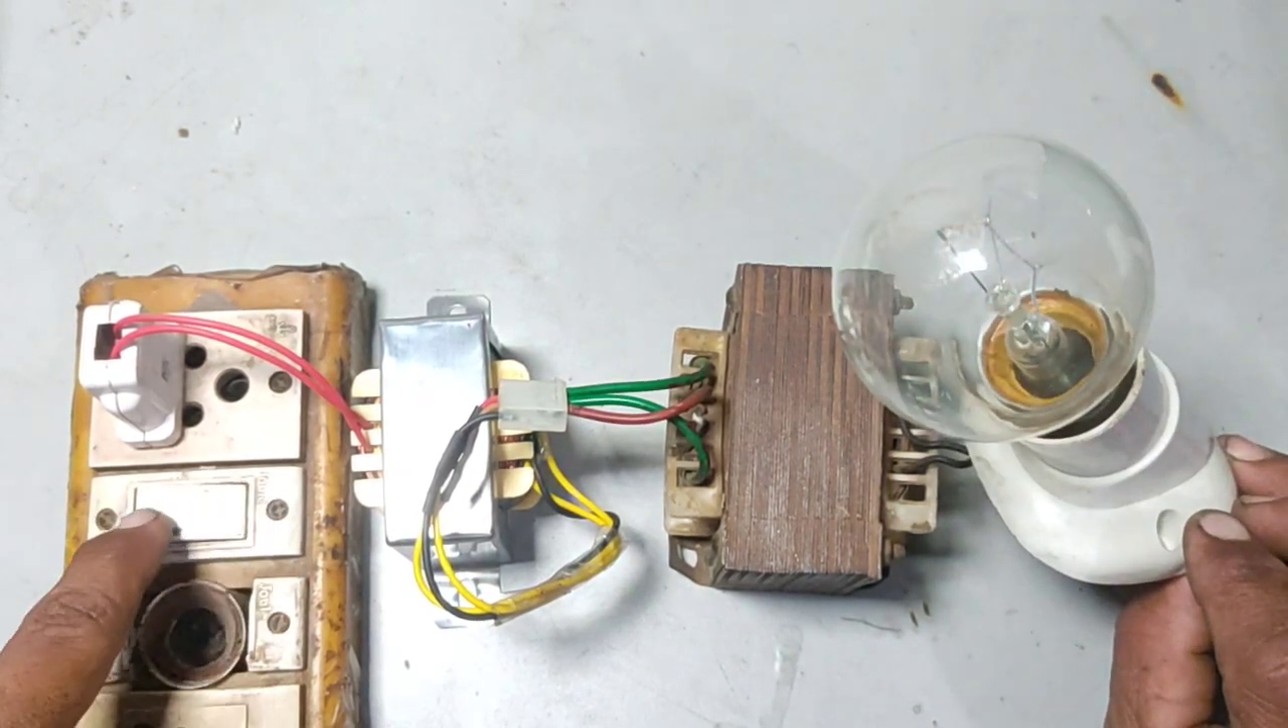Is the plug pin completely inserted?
Yes.